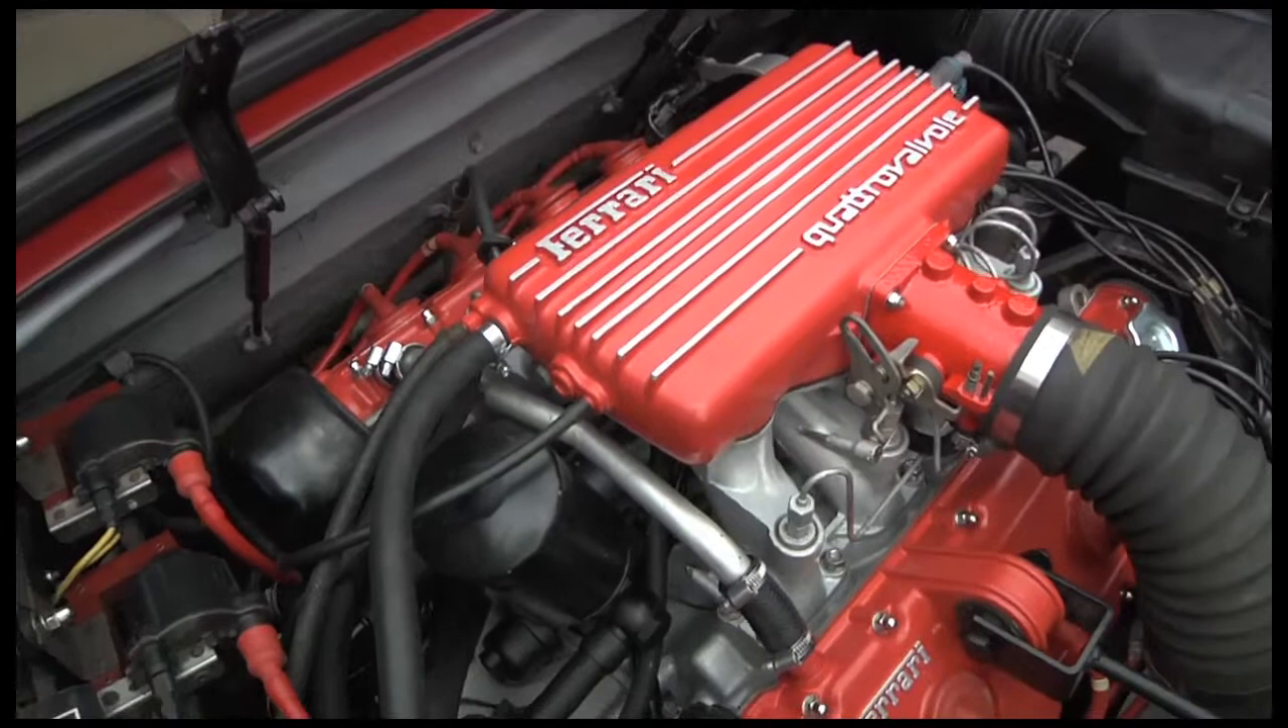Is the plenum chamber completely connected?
Yes.